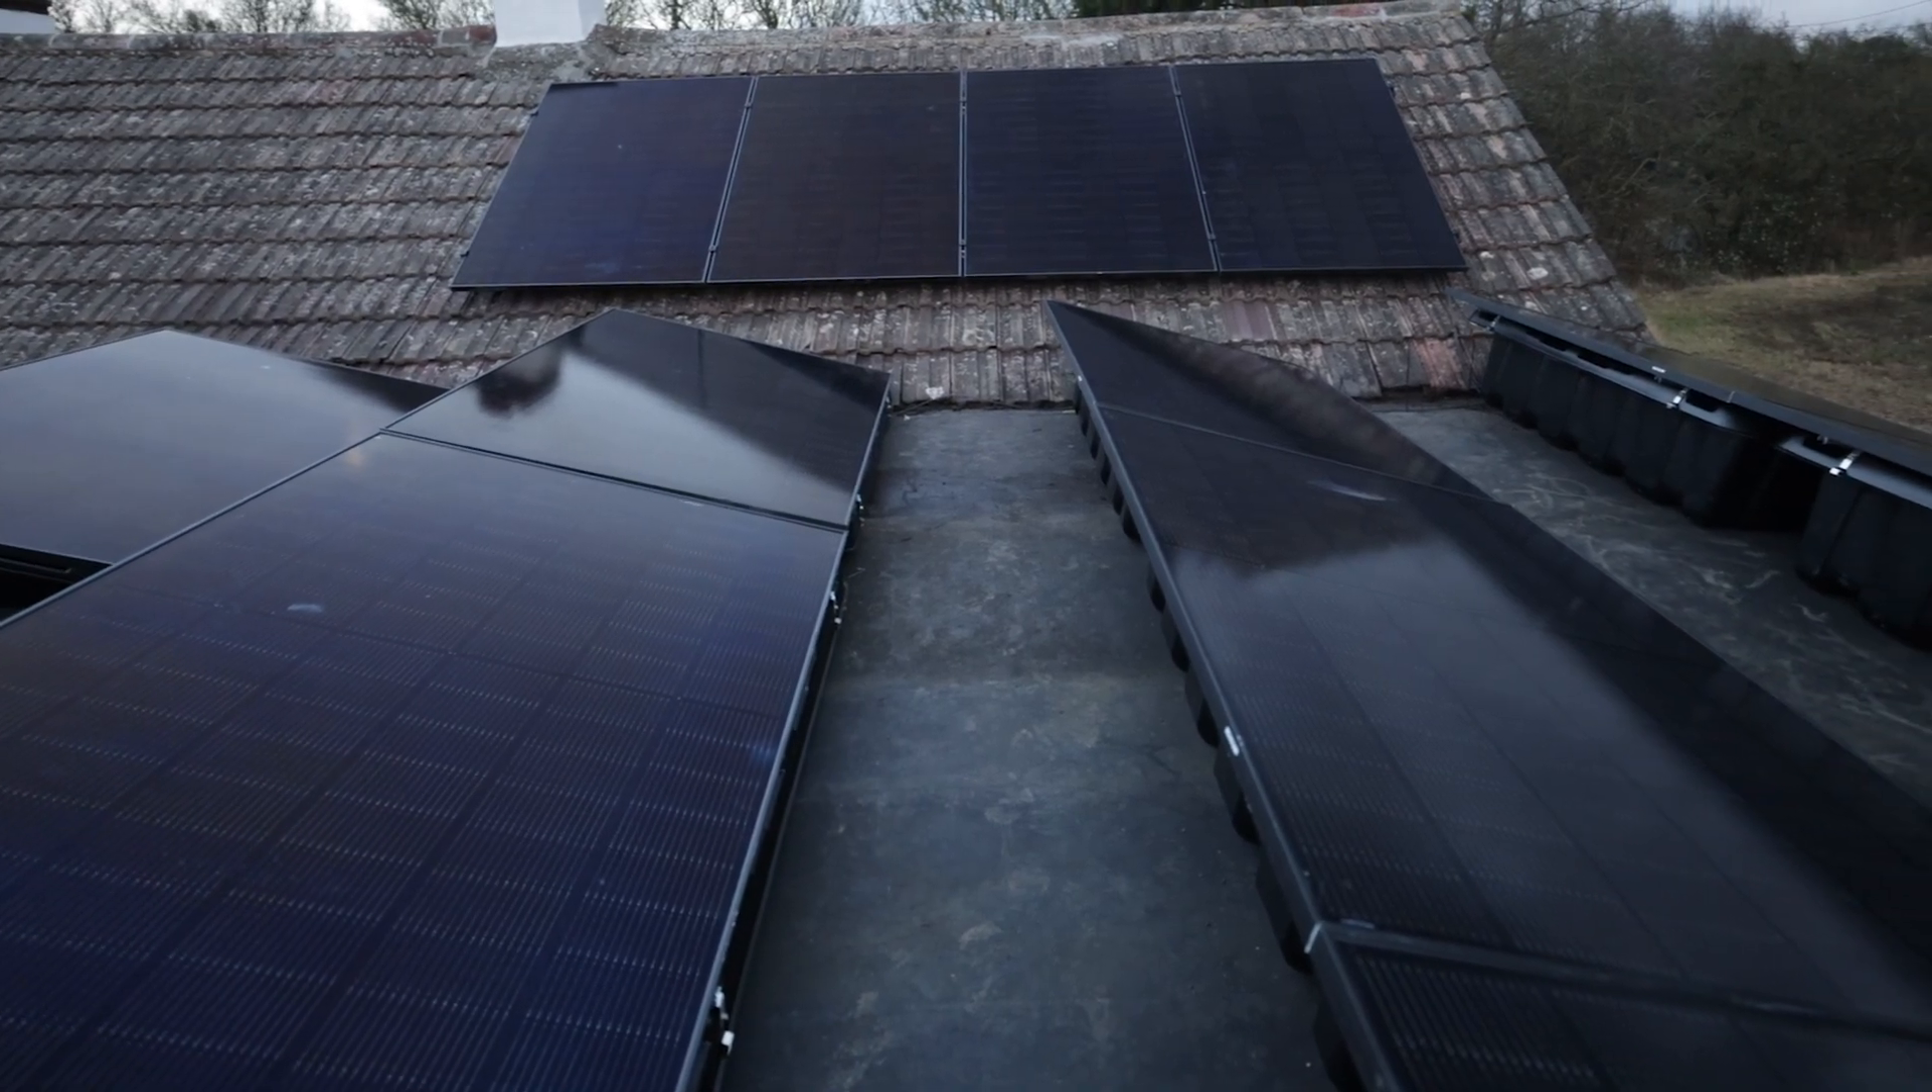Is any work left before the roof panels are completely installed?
No.